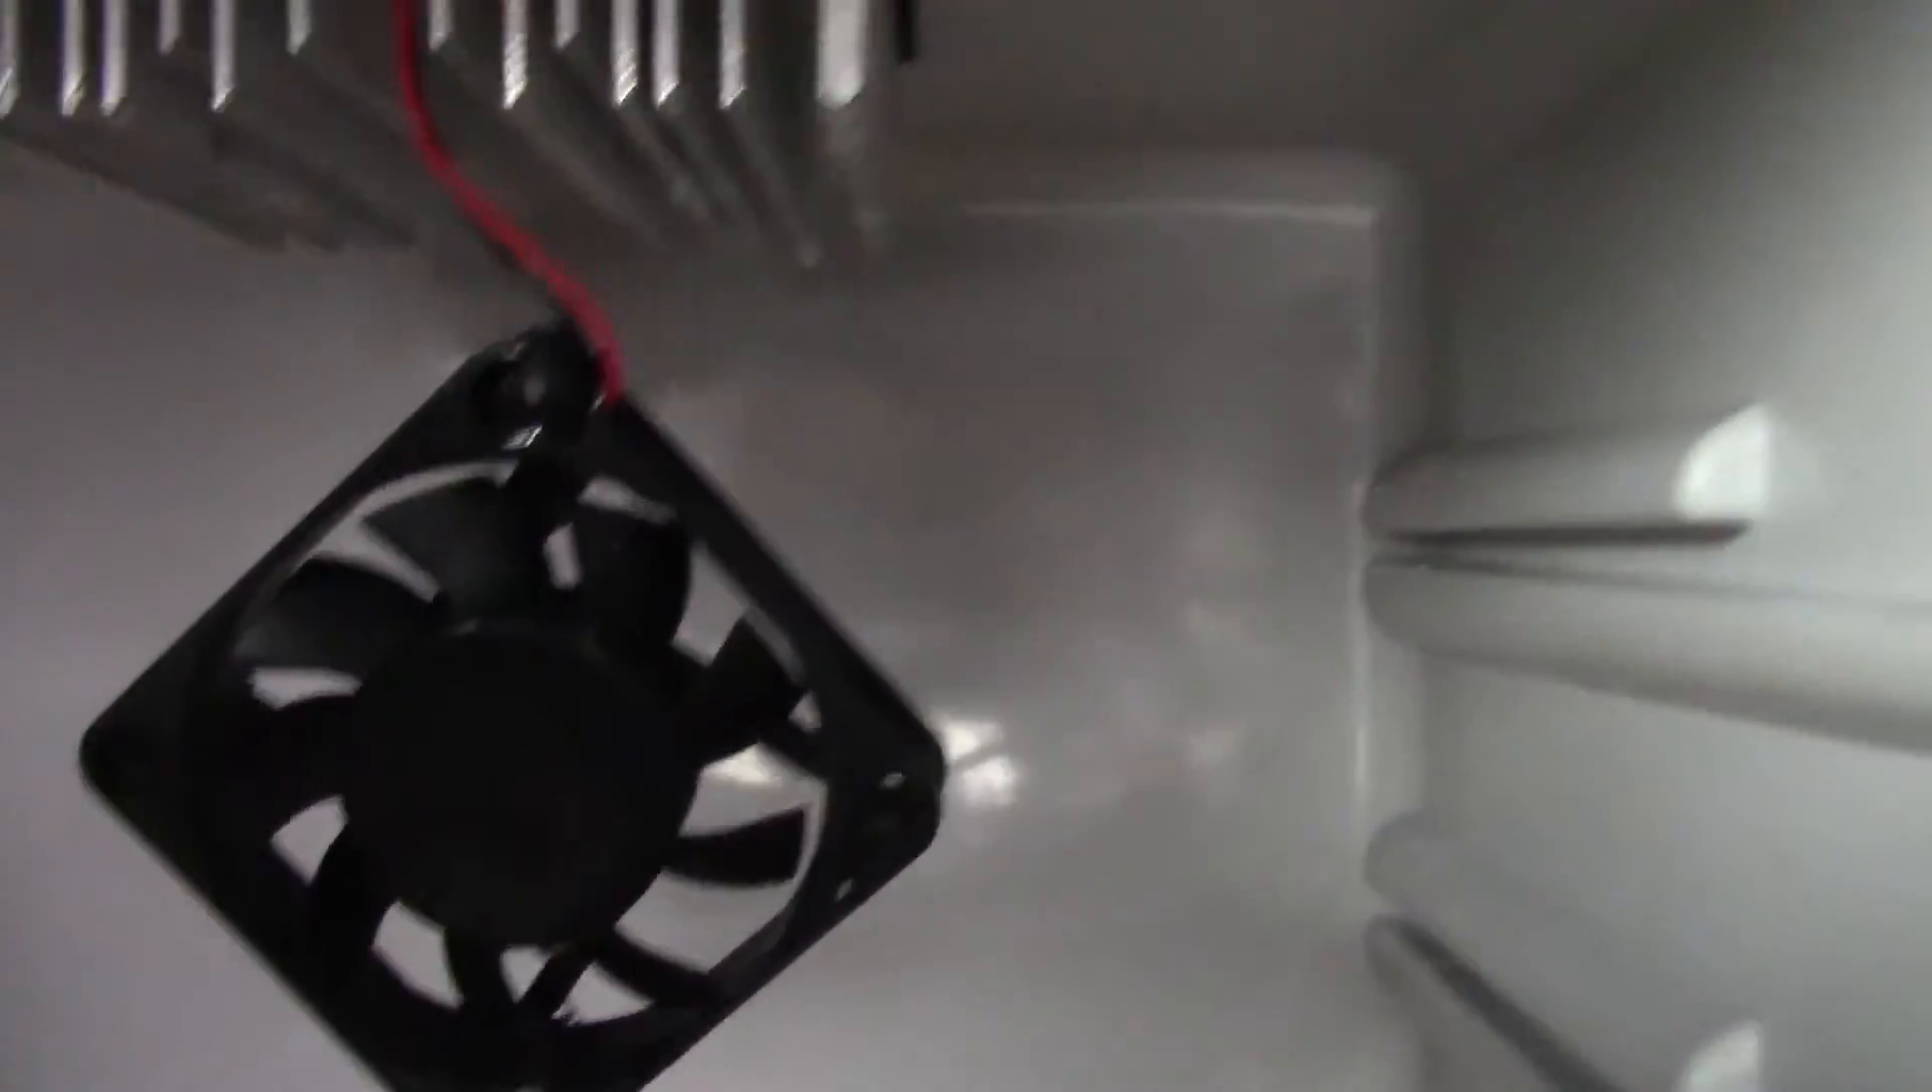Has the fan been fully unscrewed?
Yes.